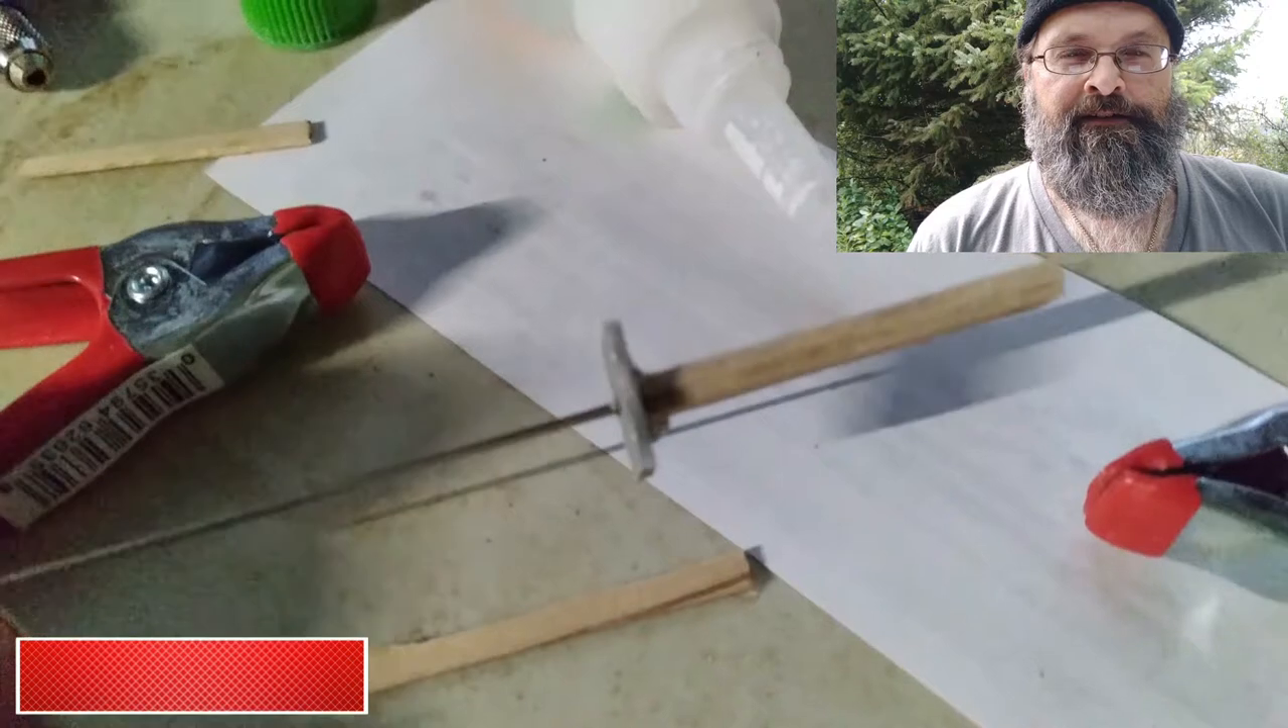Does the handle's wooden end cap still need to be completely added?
Yes.